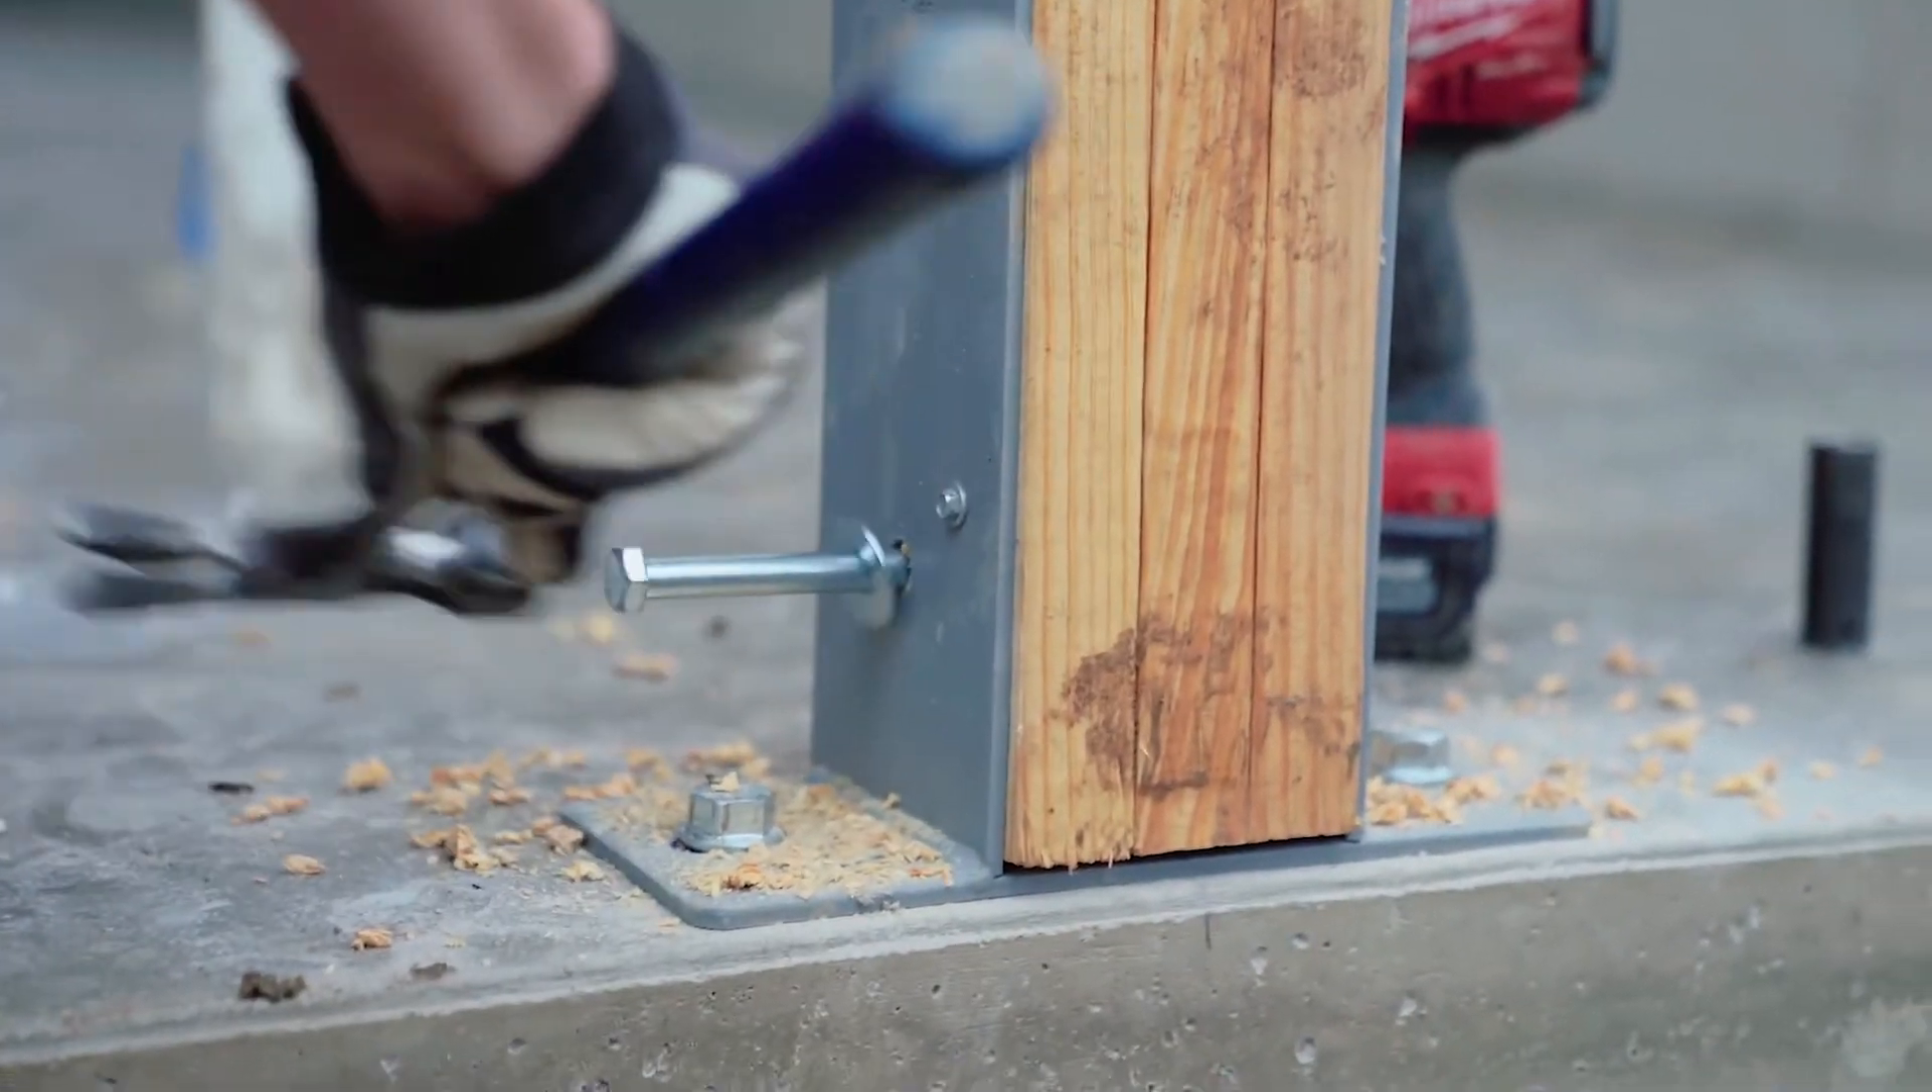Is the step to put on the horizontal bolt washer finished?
Yes.